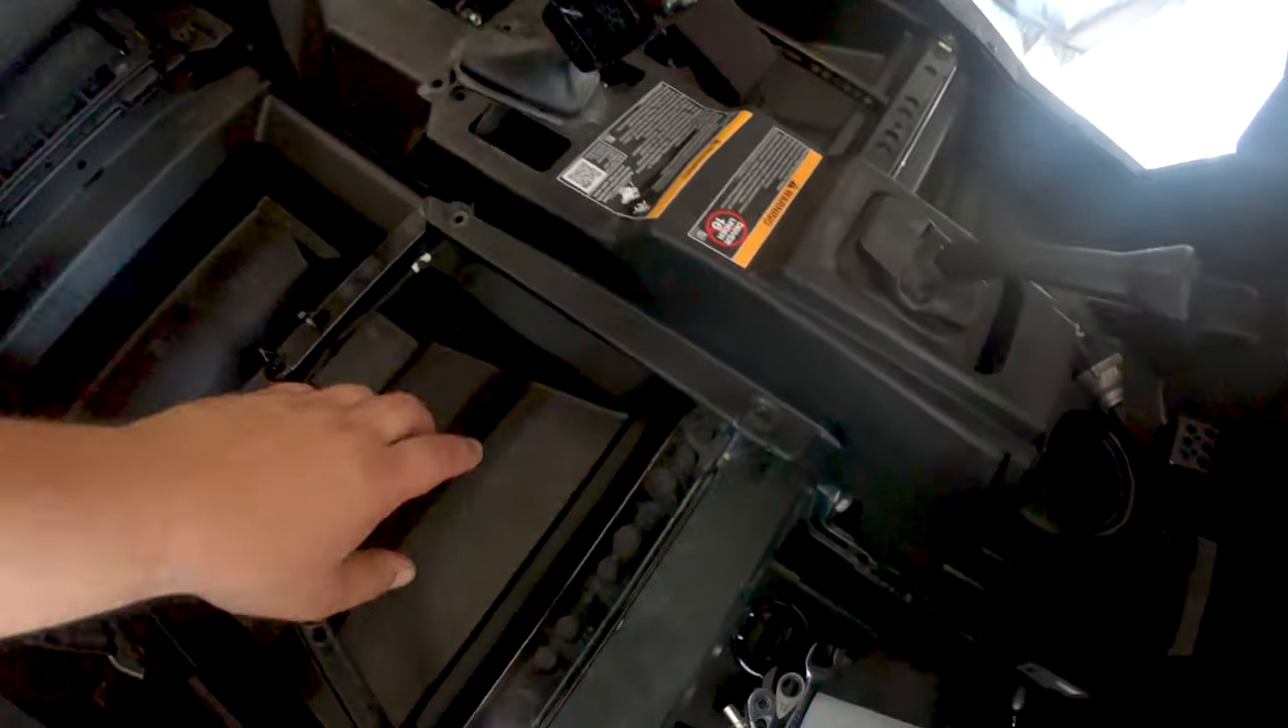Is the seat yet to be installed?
Yes.